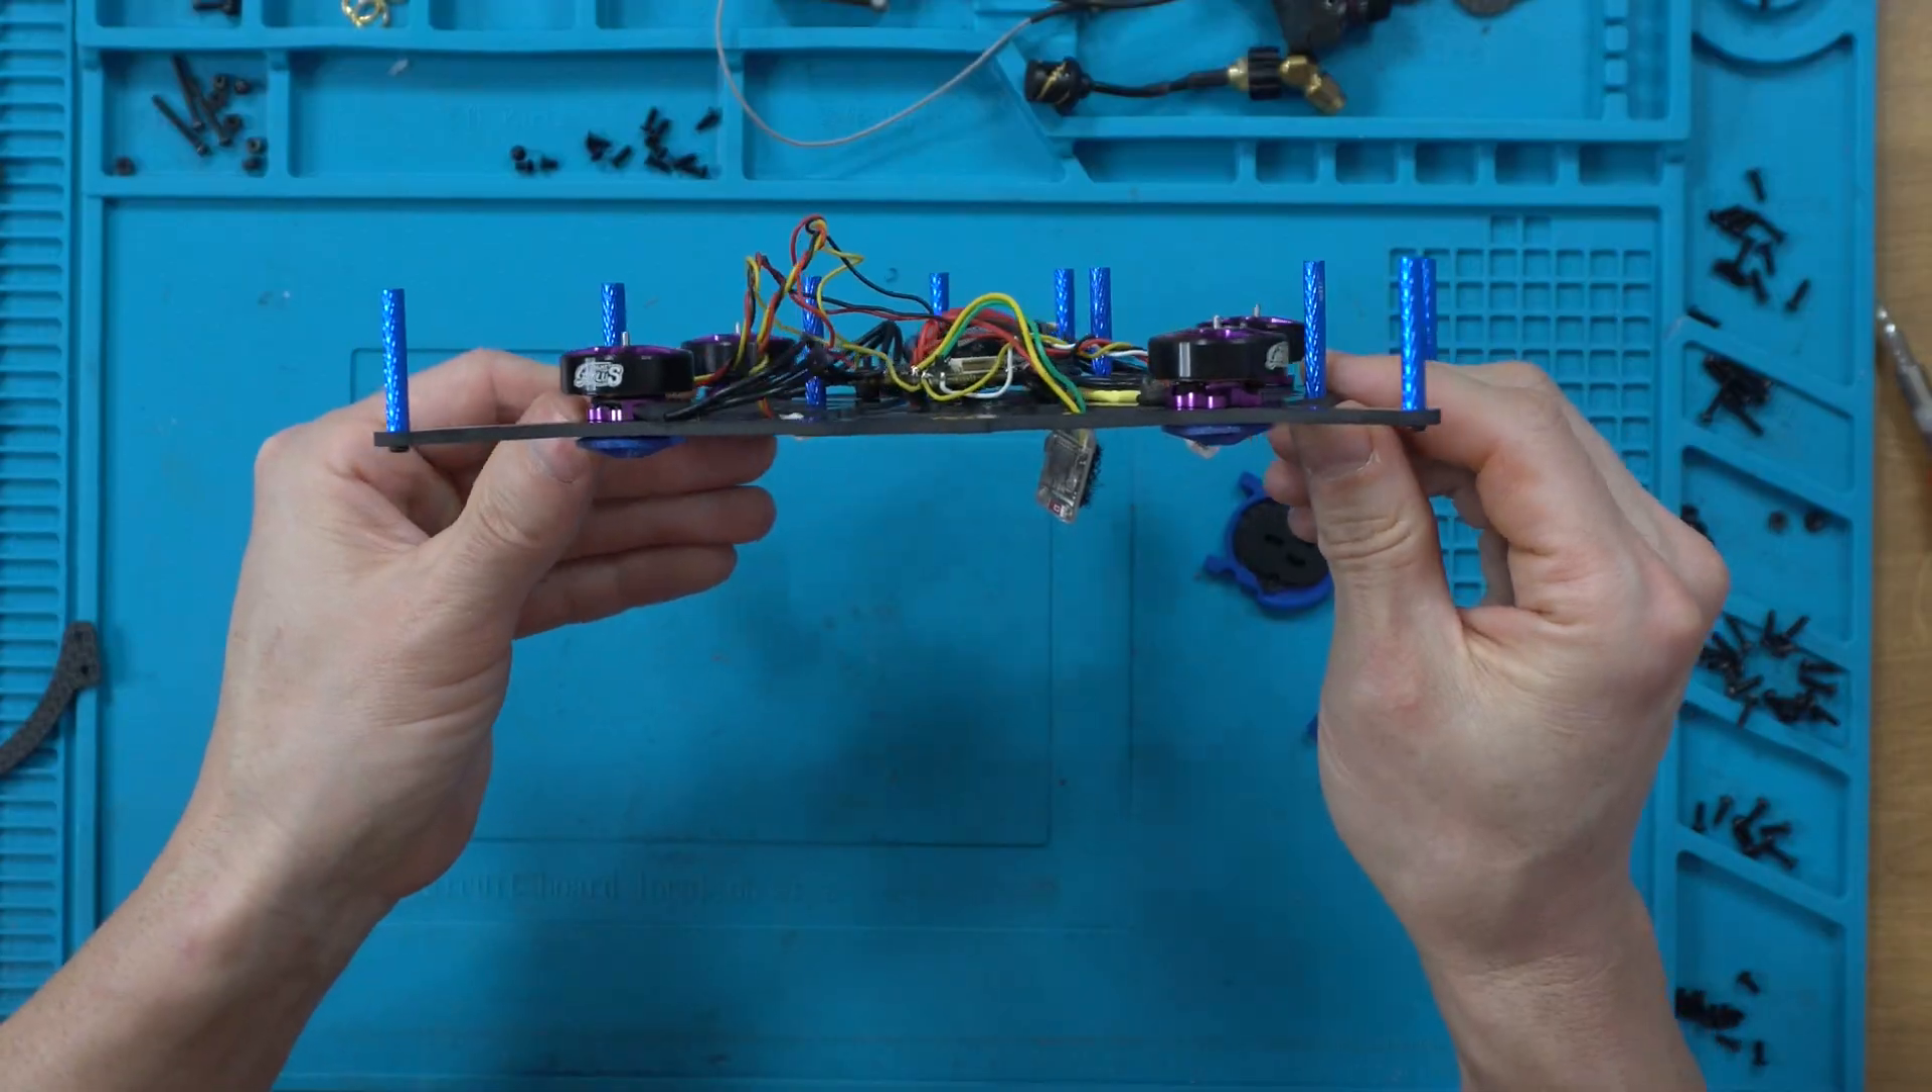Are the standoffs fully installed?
Yes.